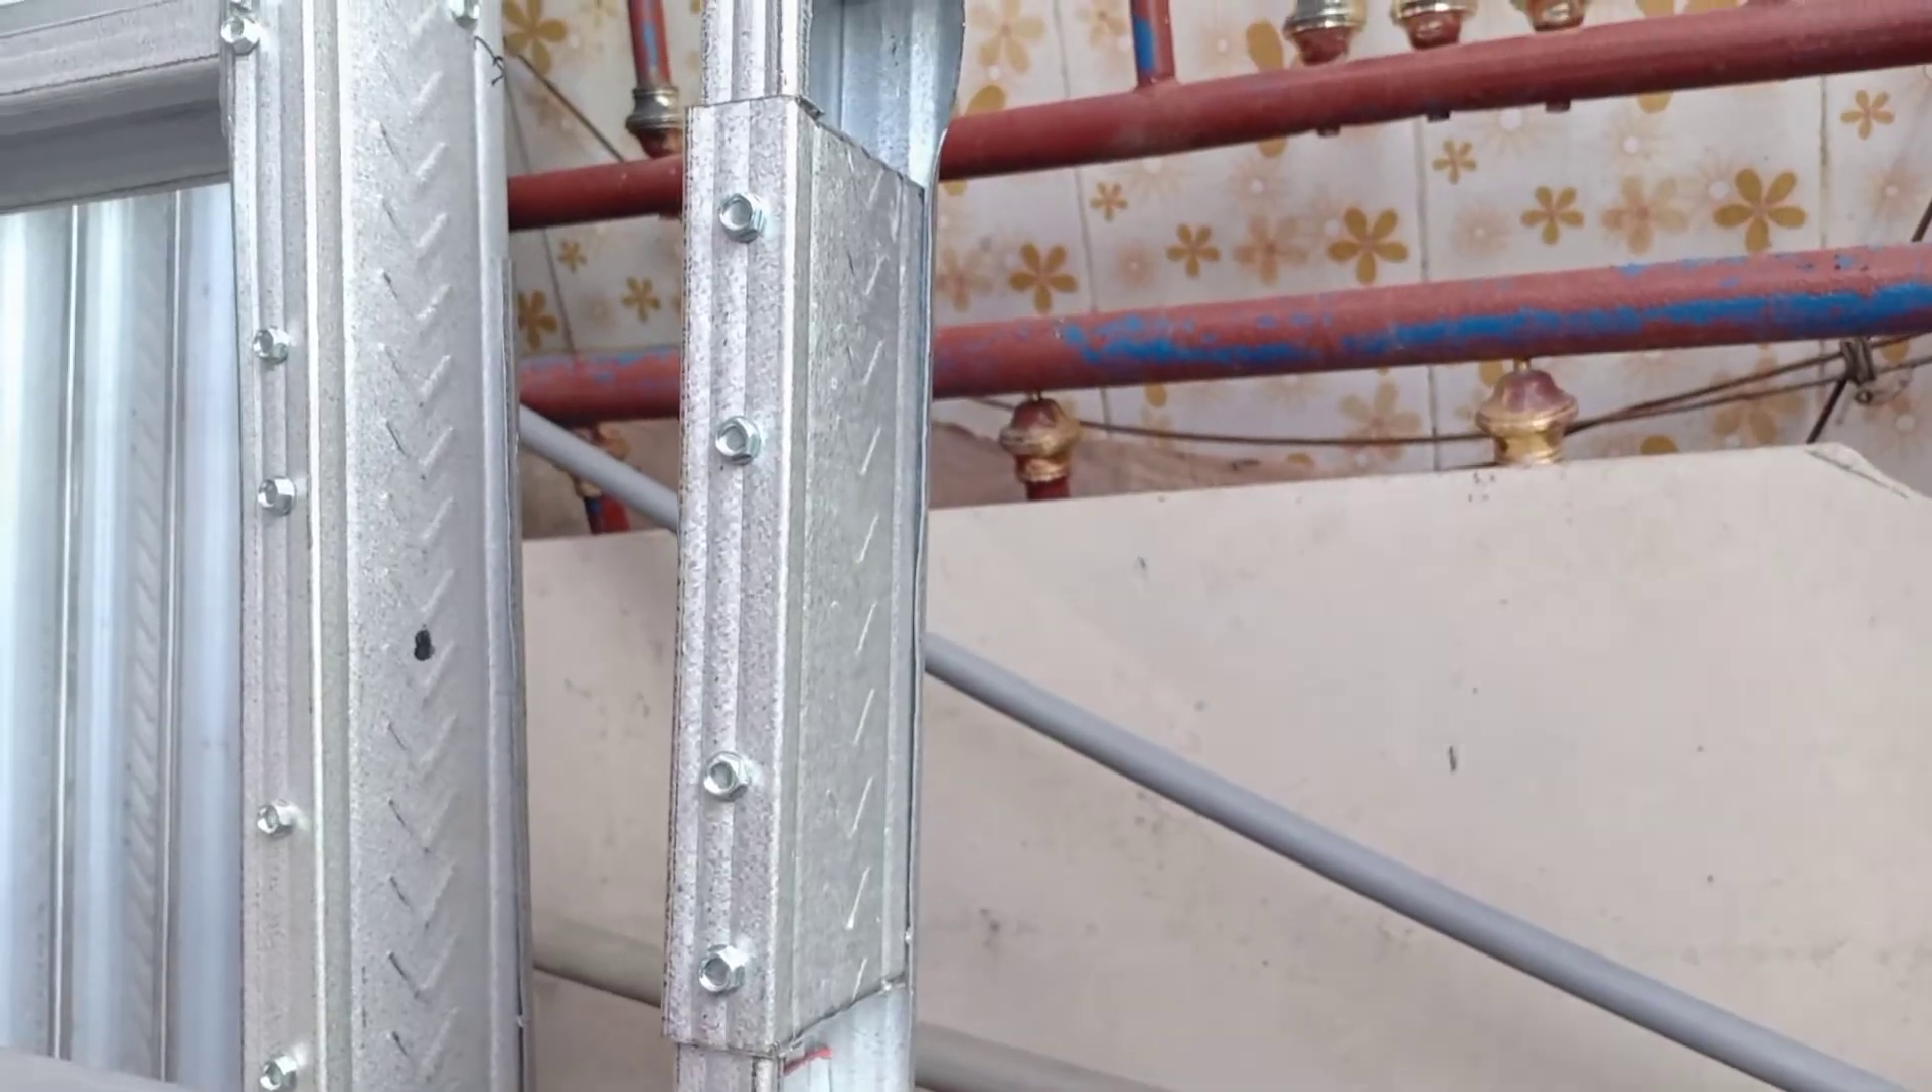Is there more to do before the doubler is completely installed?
No.